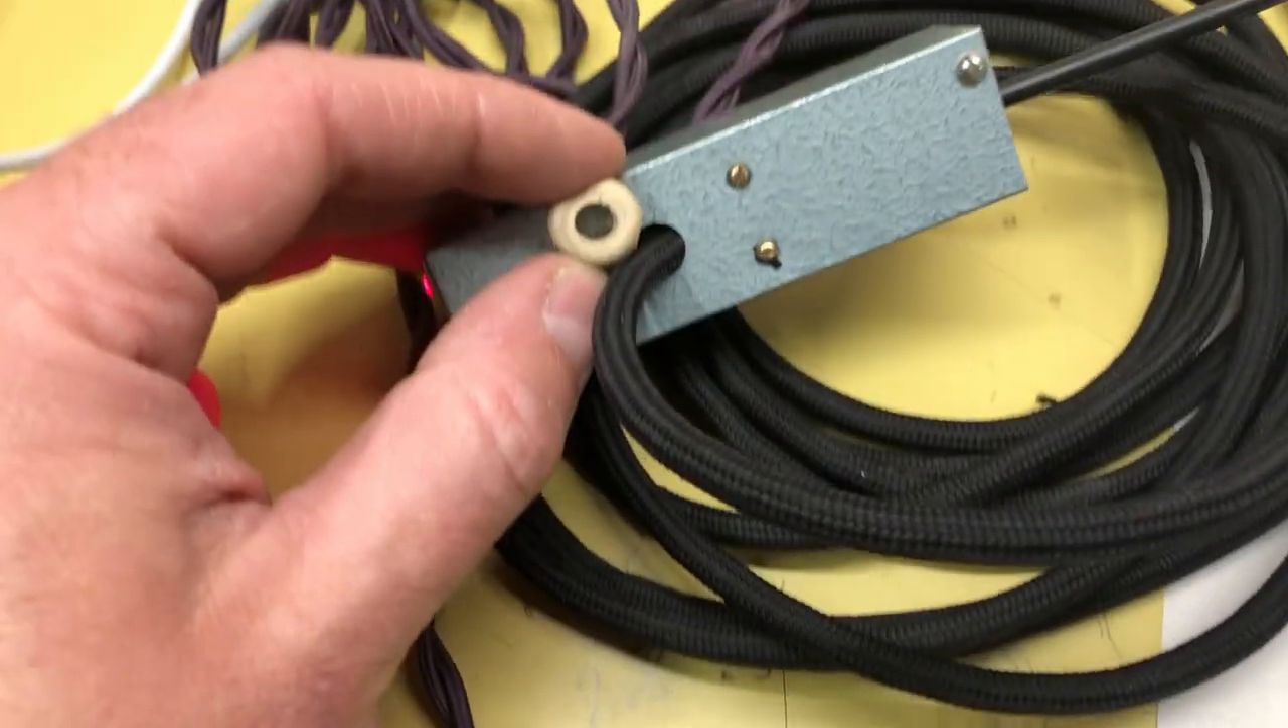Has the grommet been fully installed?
No.